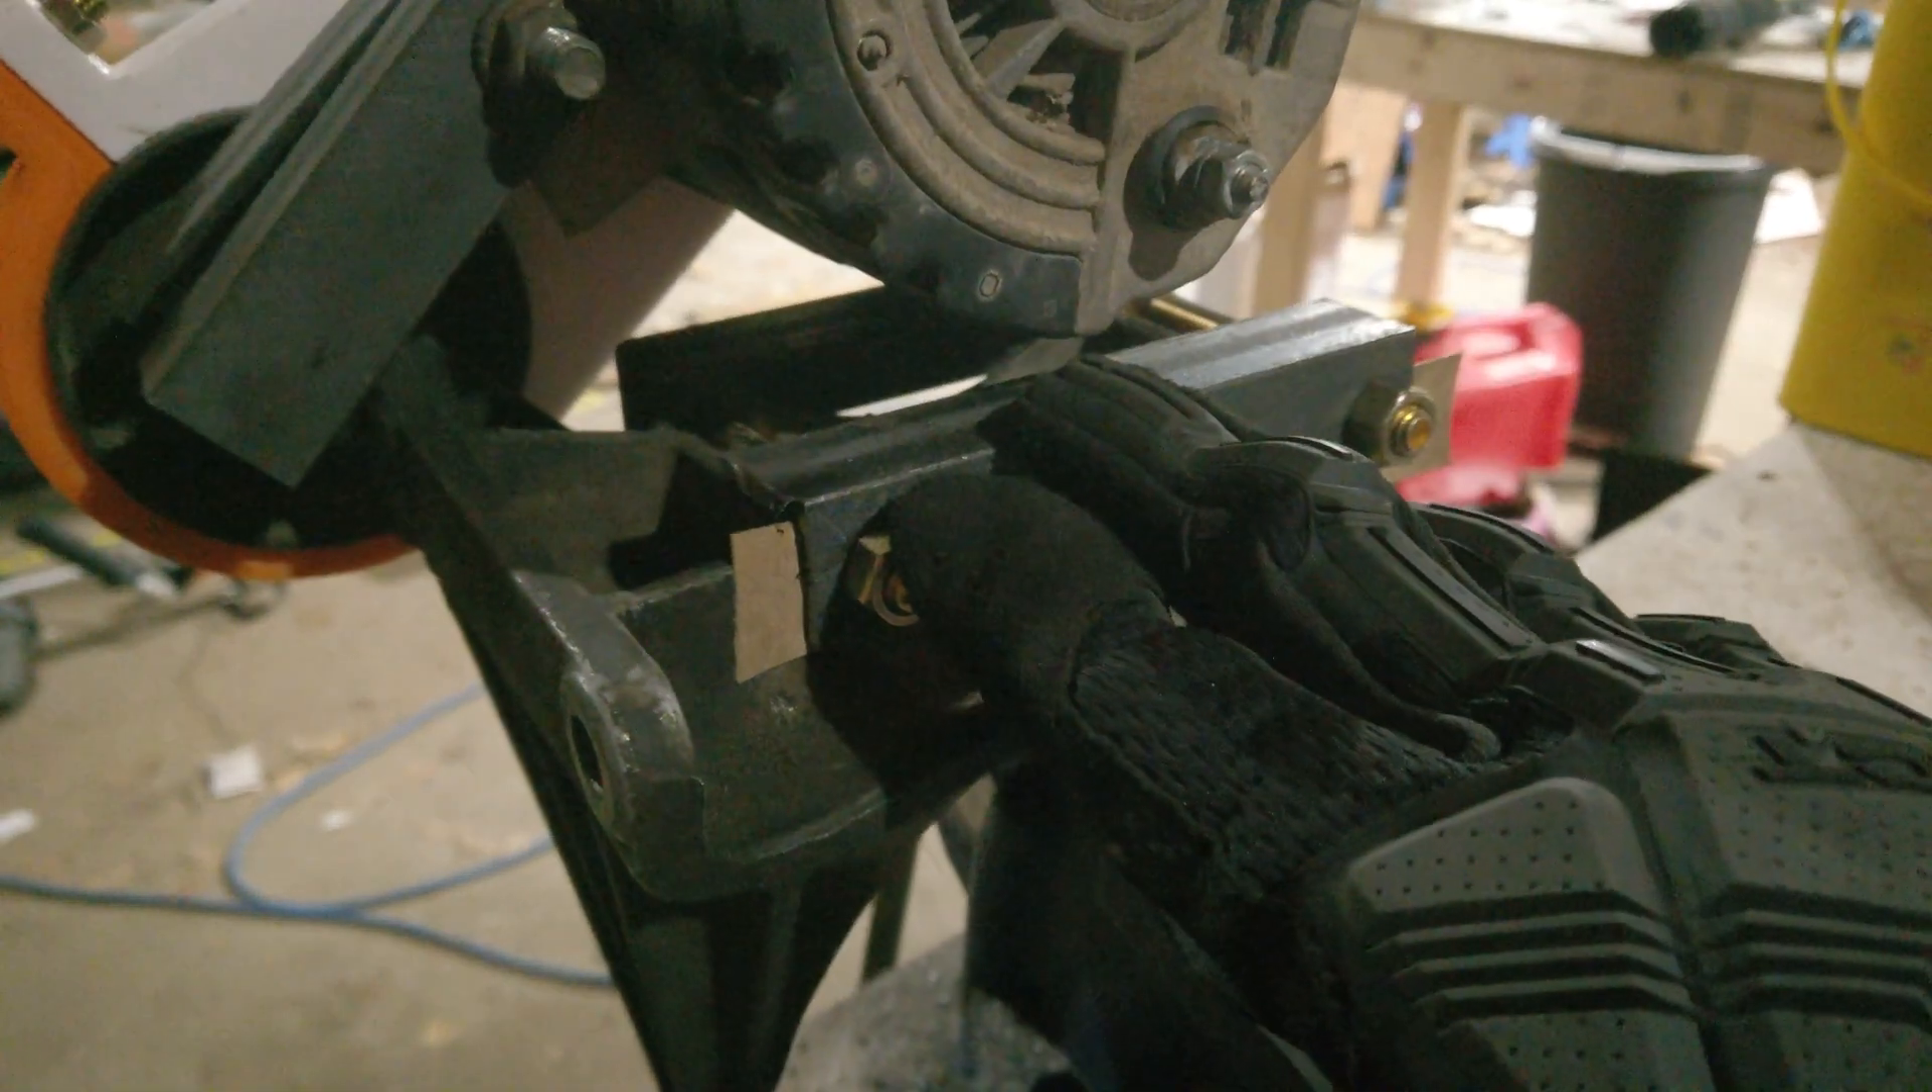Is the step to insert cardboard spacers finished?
Yes.